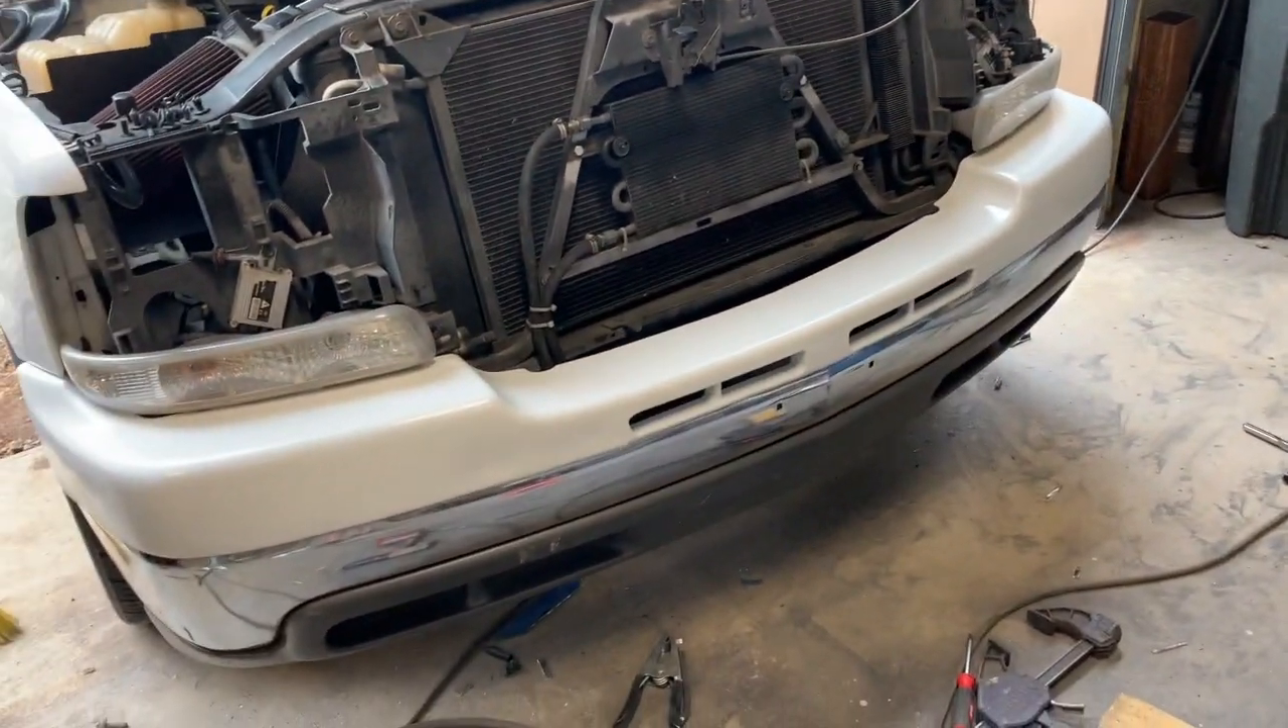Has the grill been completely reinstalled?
No.